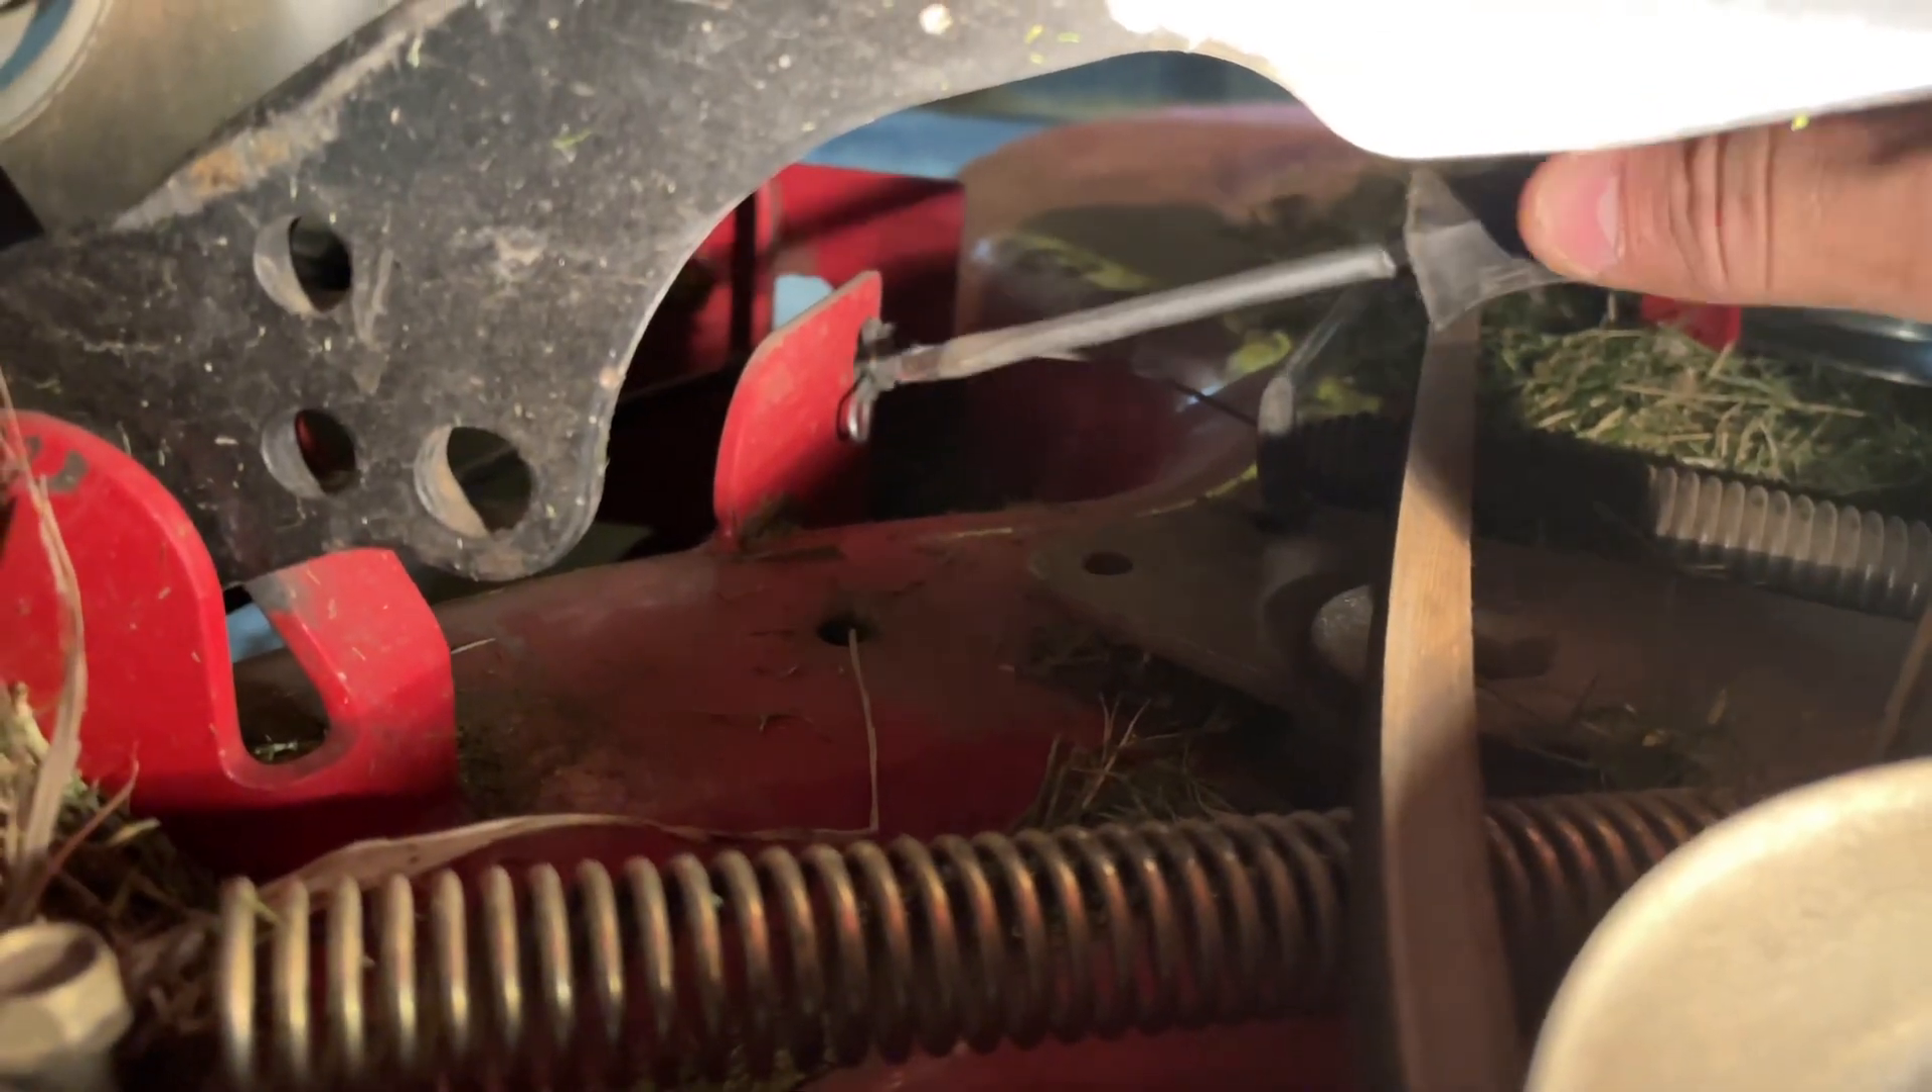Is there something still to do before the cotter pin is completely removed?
Yes.